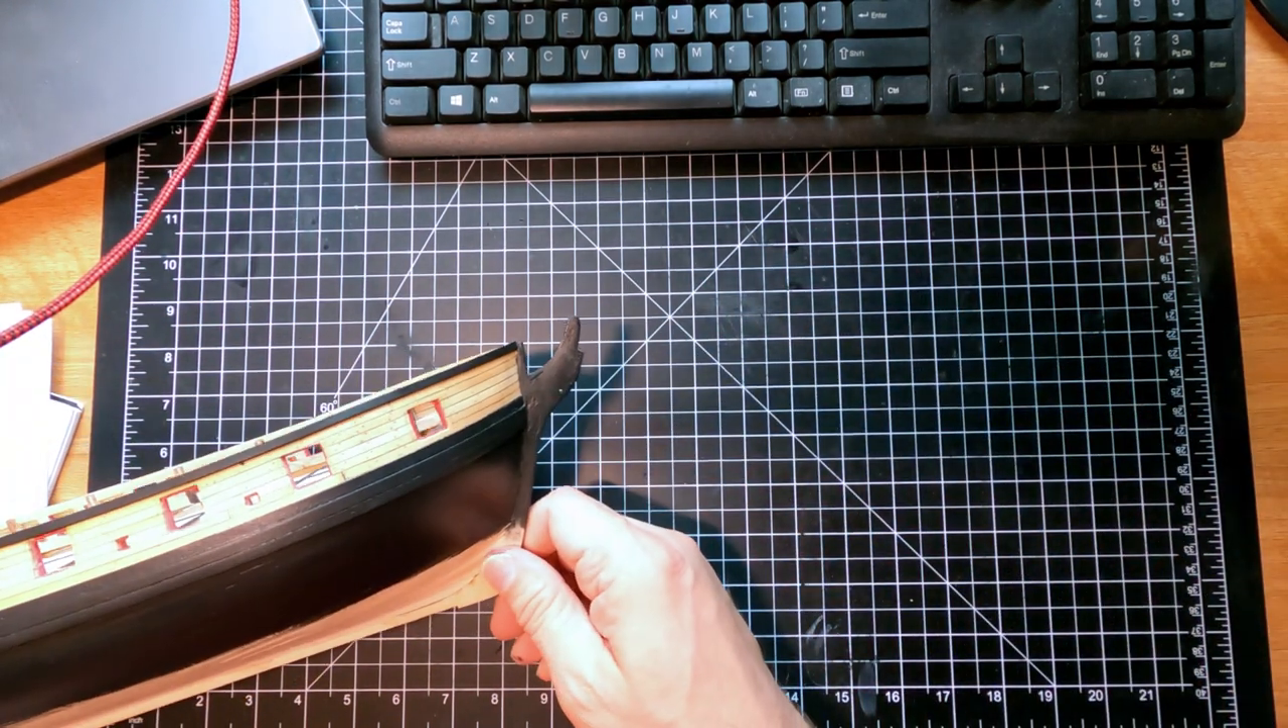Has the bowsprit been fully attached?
No.